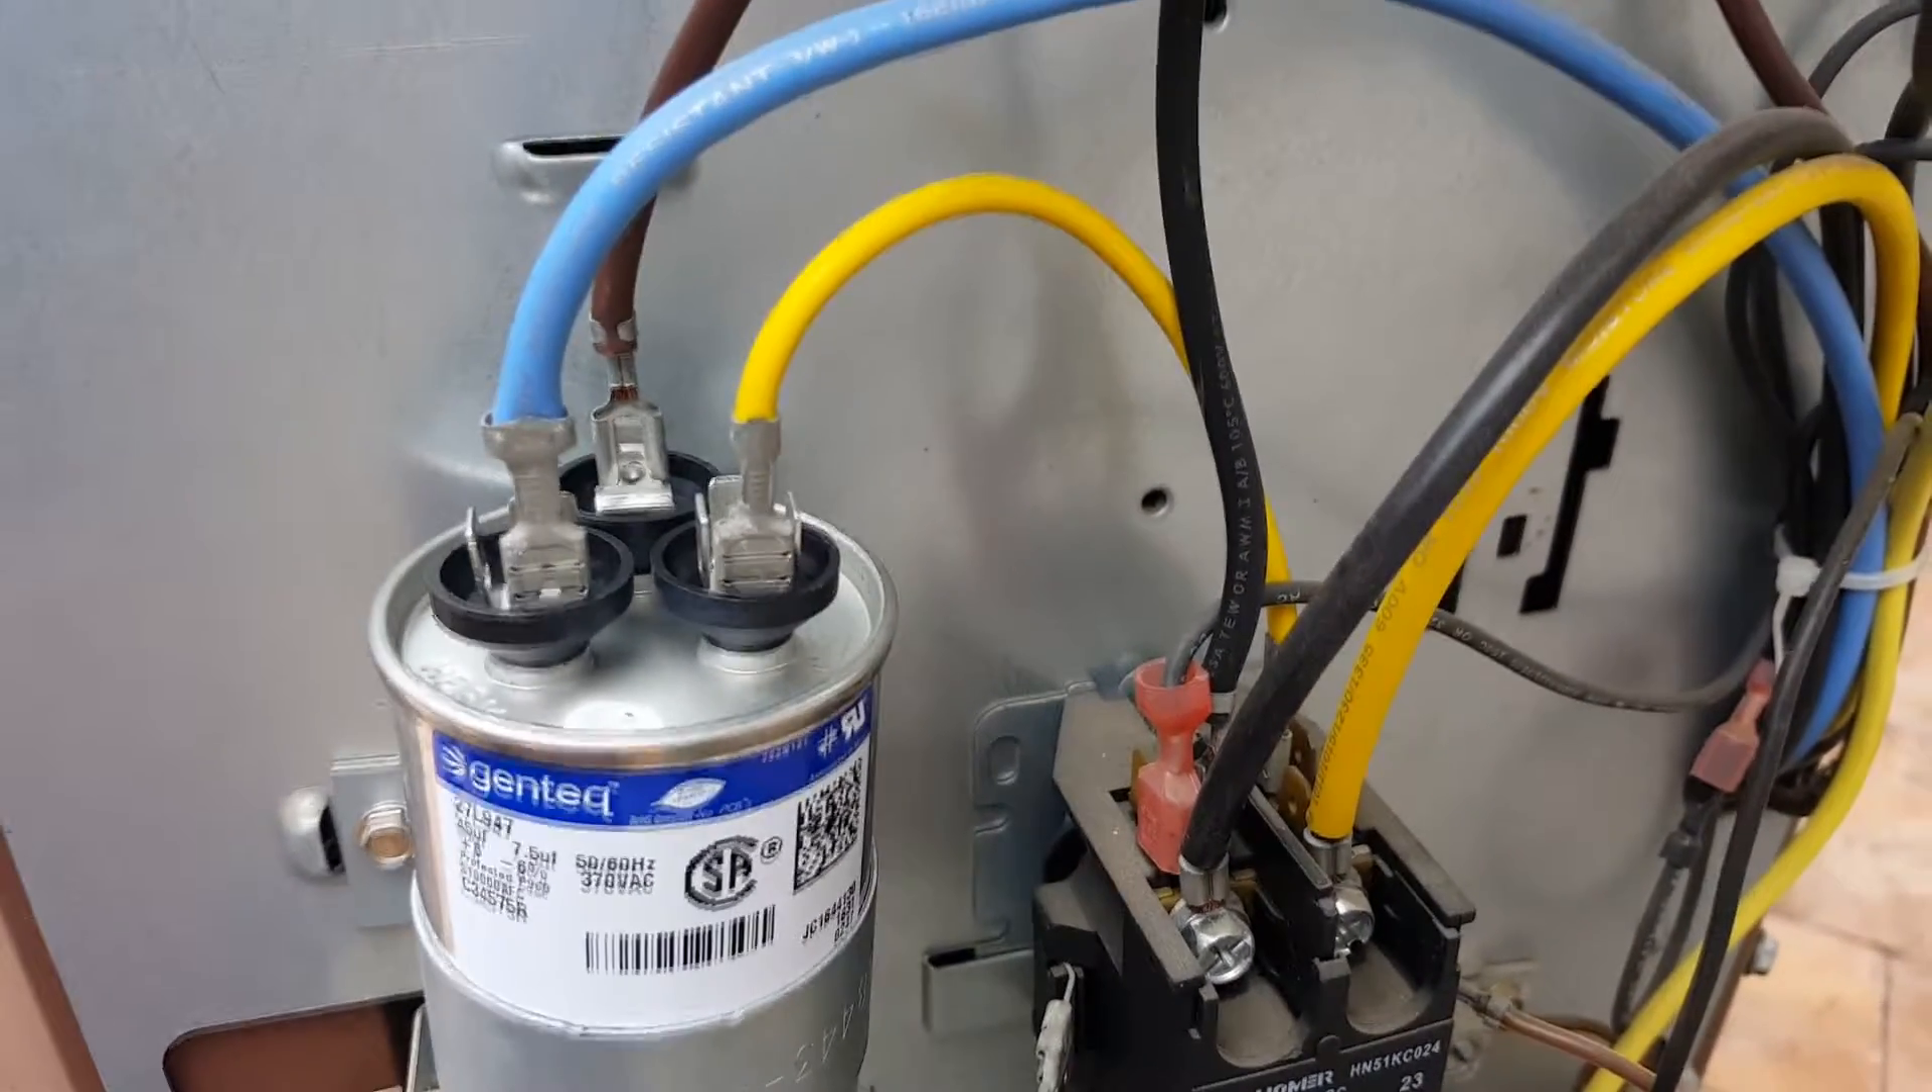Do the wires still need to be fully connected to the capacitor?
No.